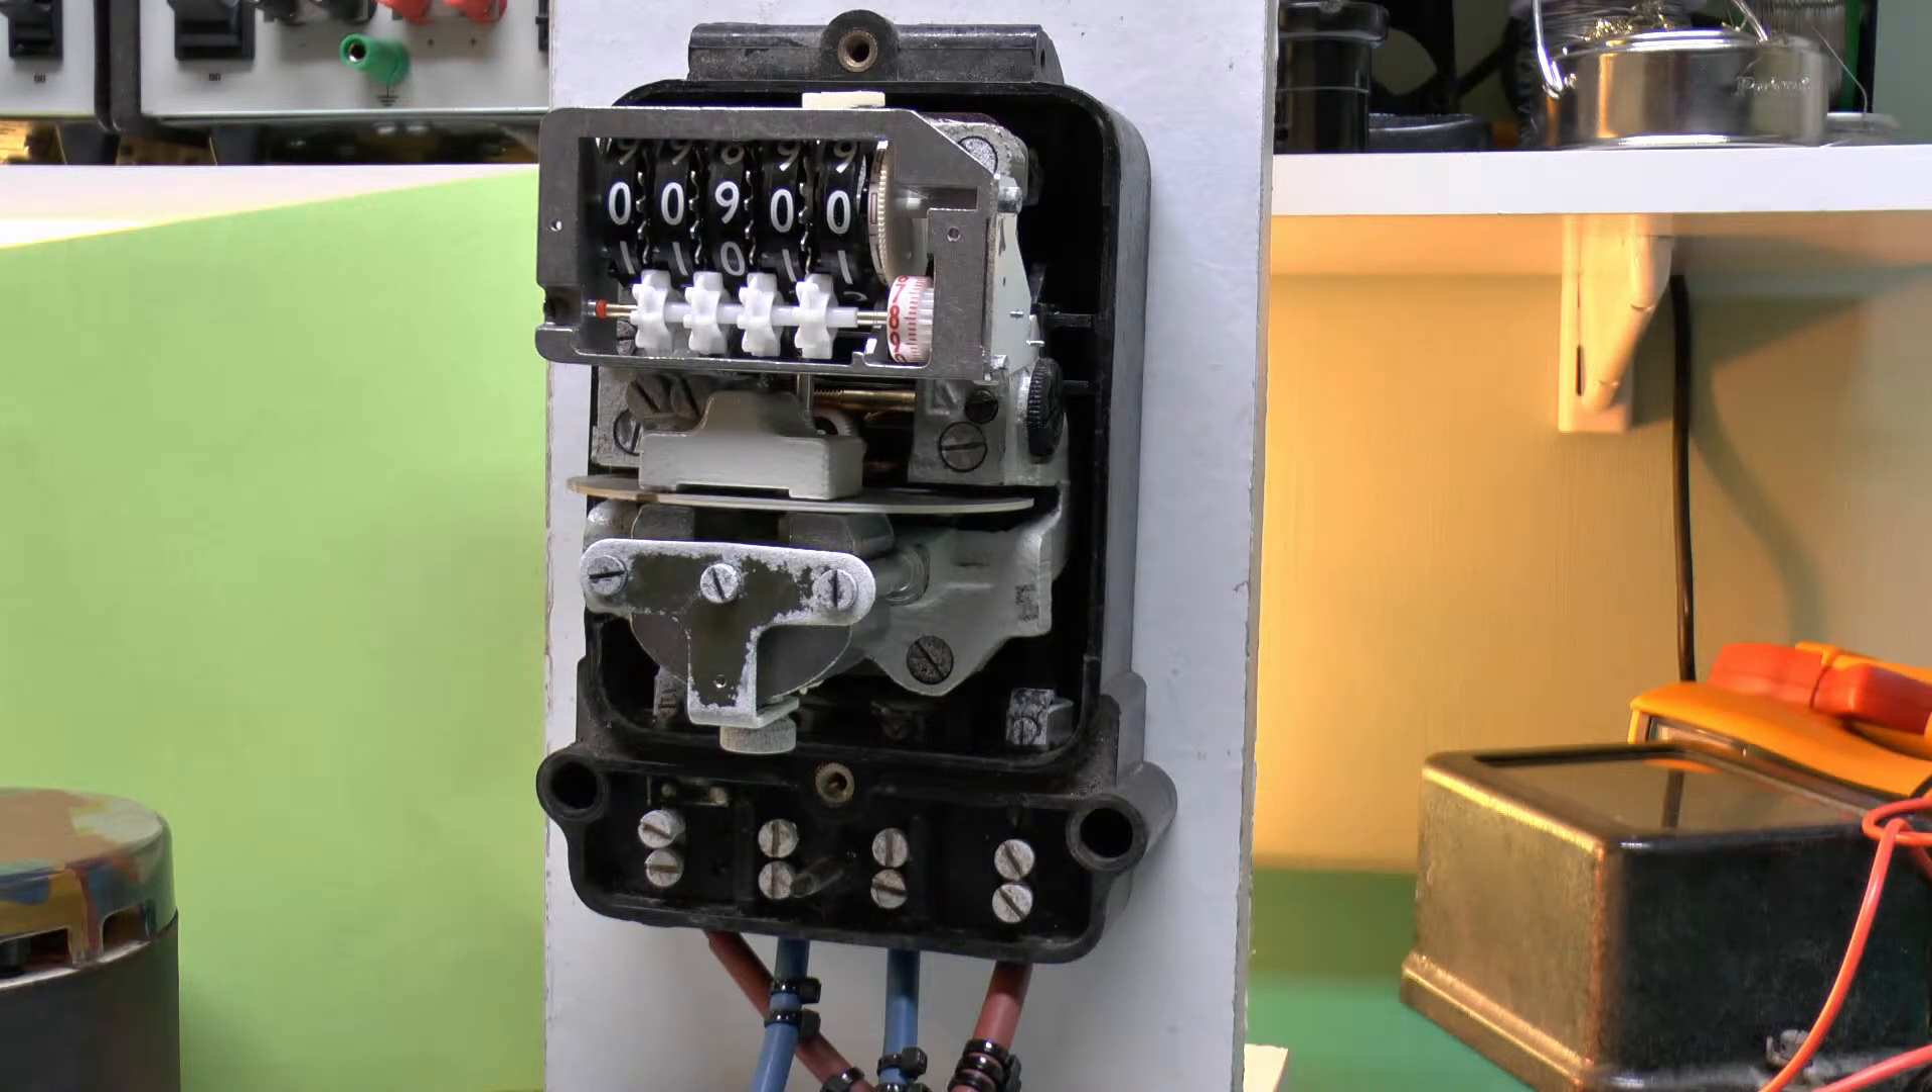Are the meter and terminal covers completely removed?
Yes.